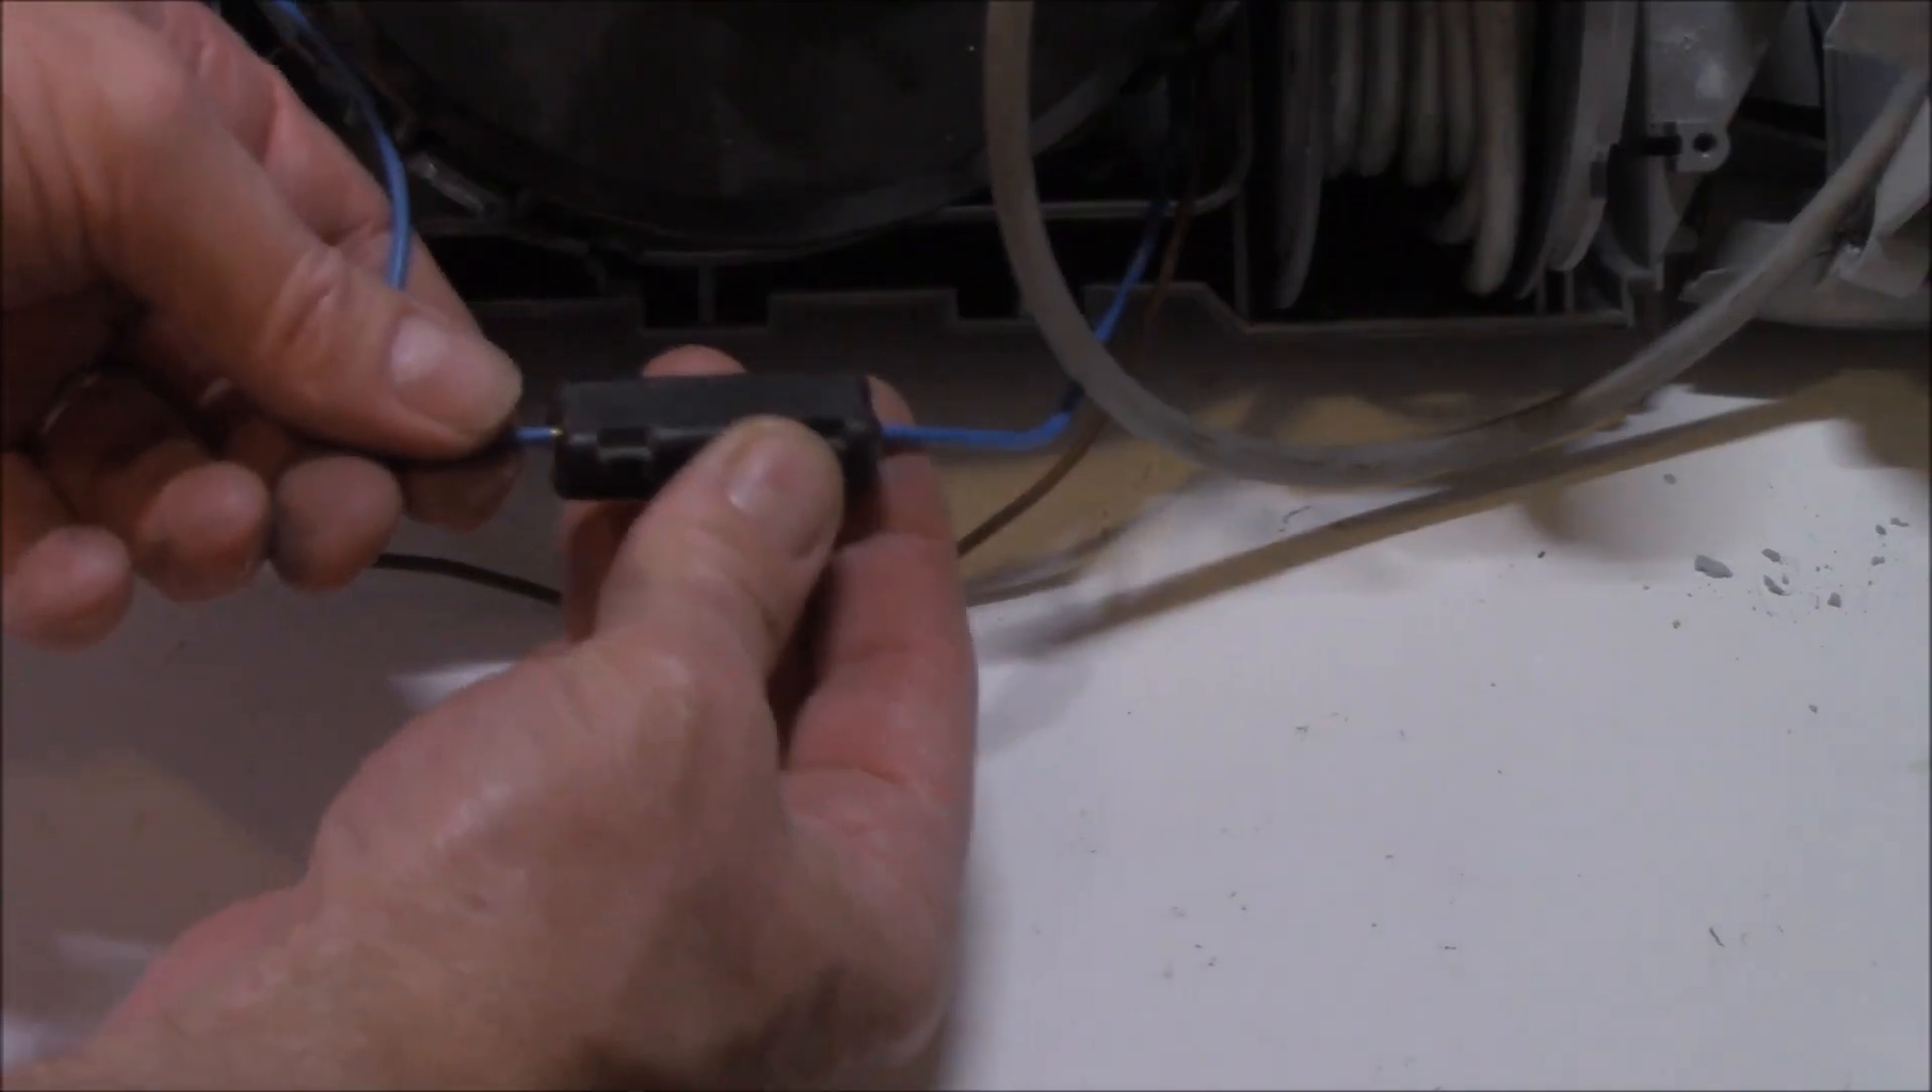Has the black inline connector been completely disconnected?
No.